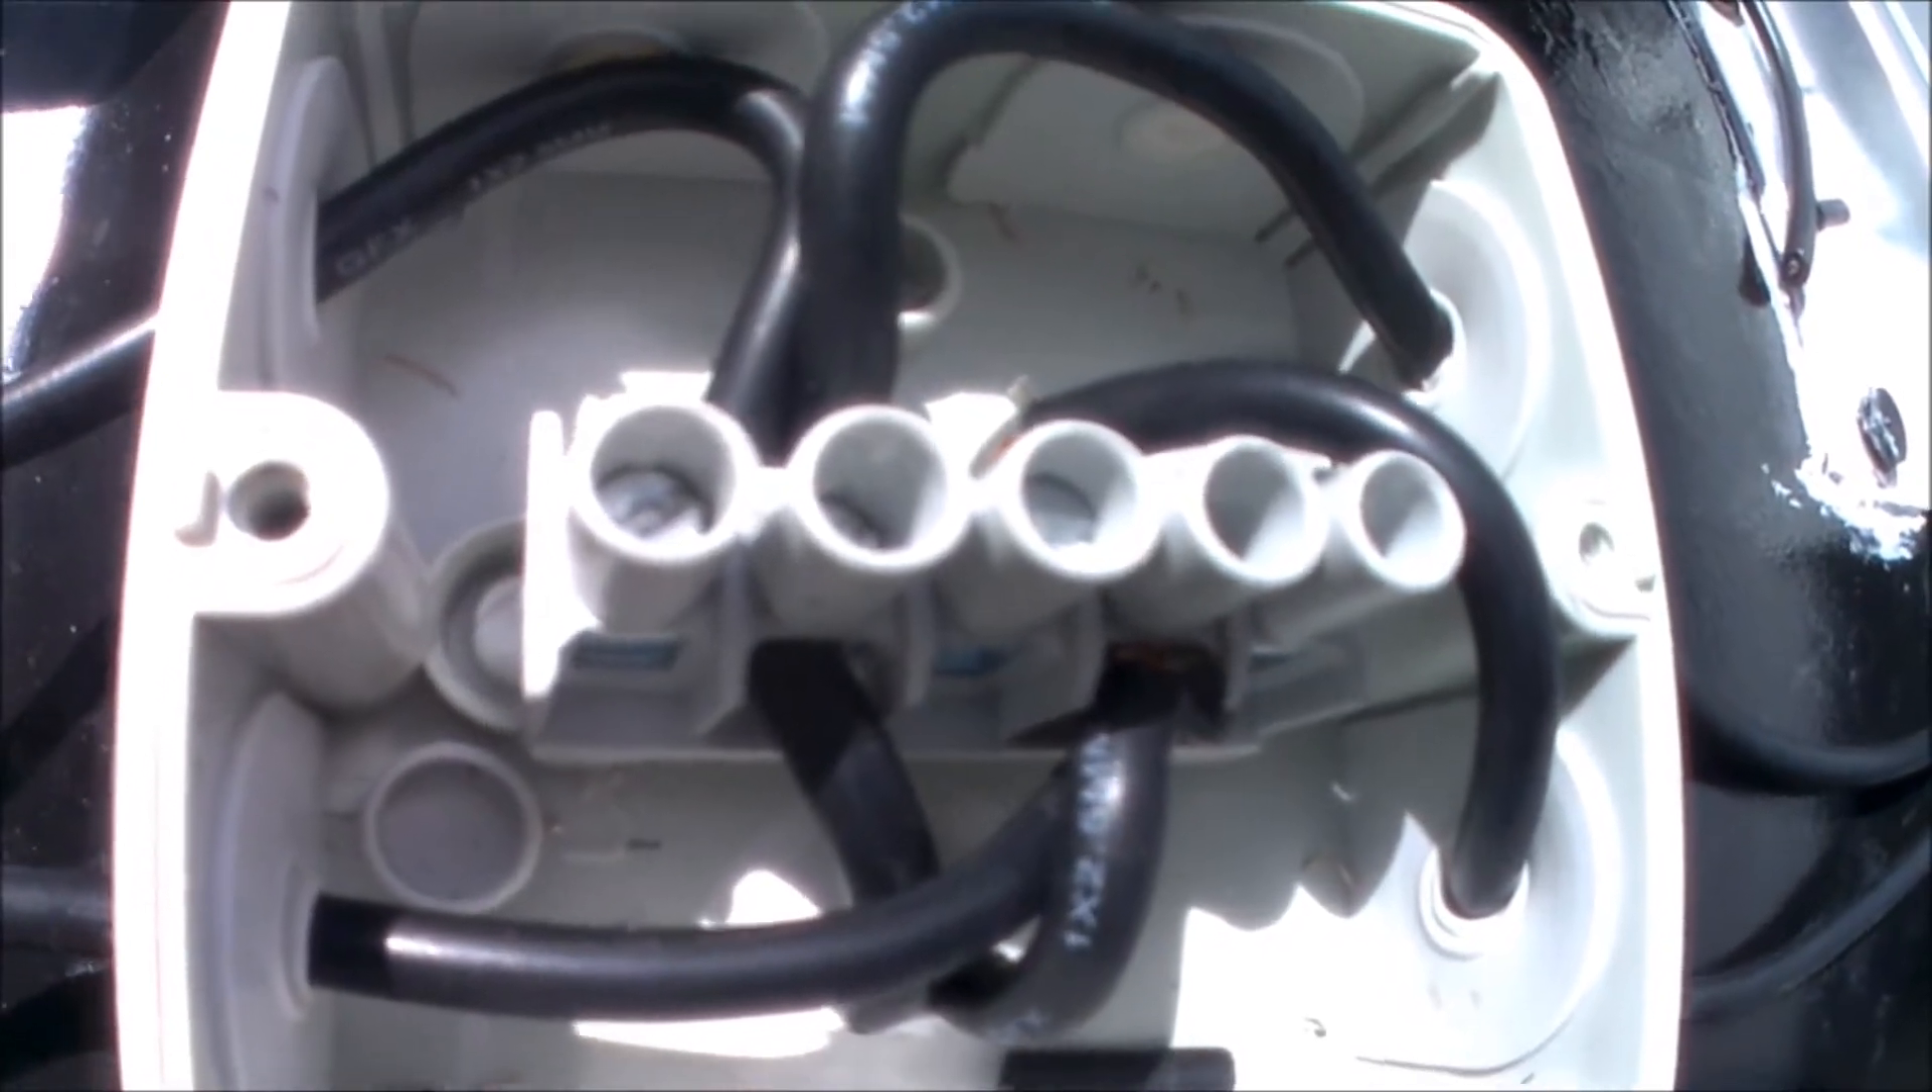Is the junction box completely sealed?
No.